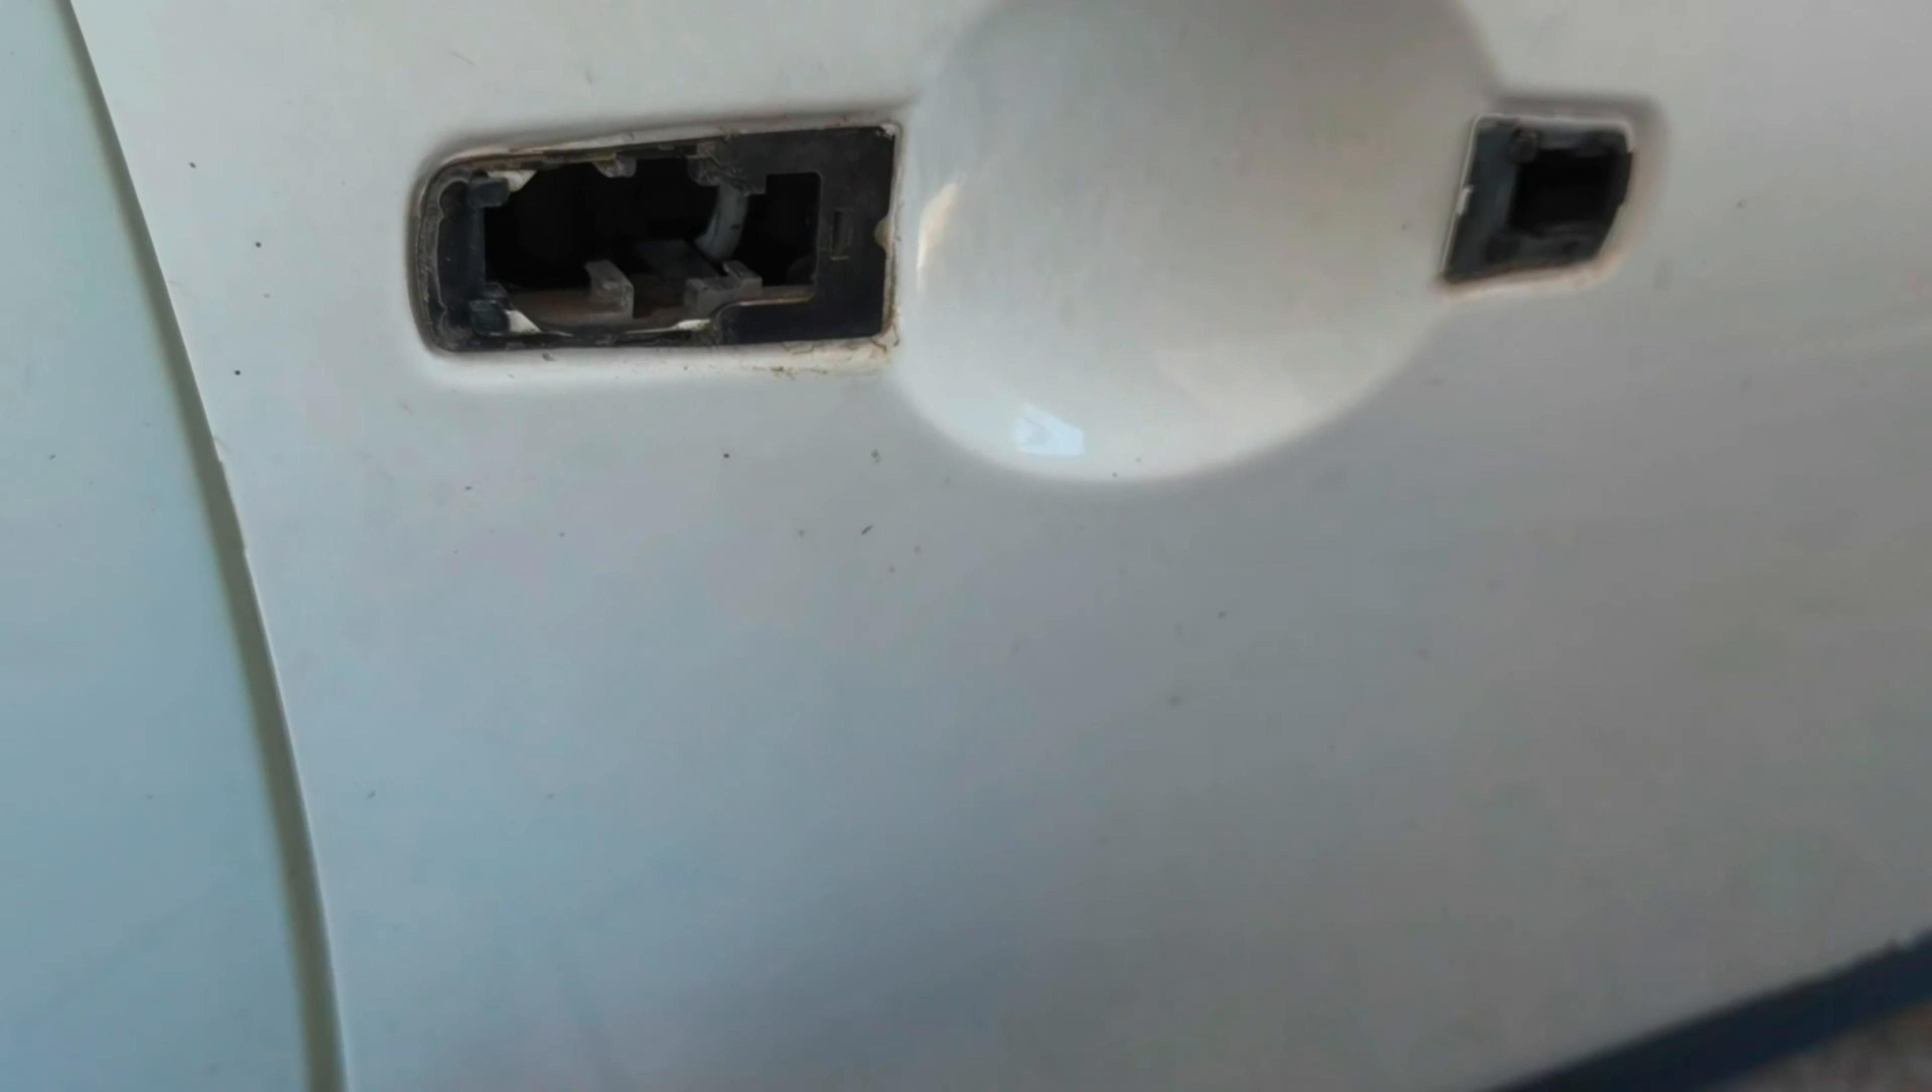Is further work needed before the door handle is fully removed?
No.